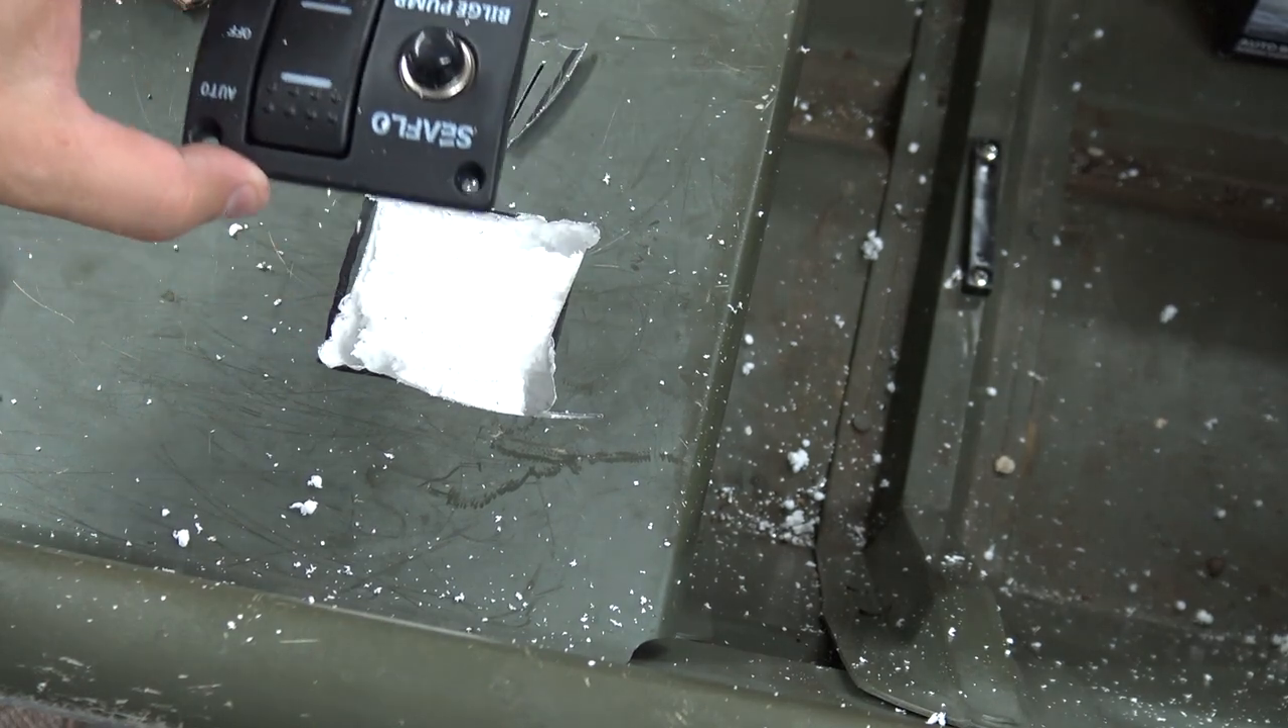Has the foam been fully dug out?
No.